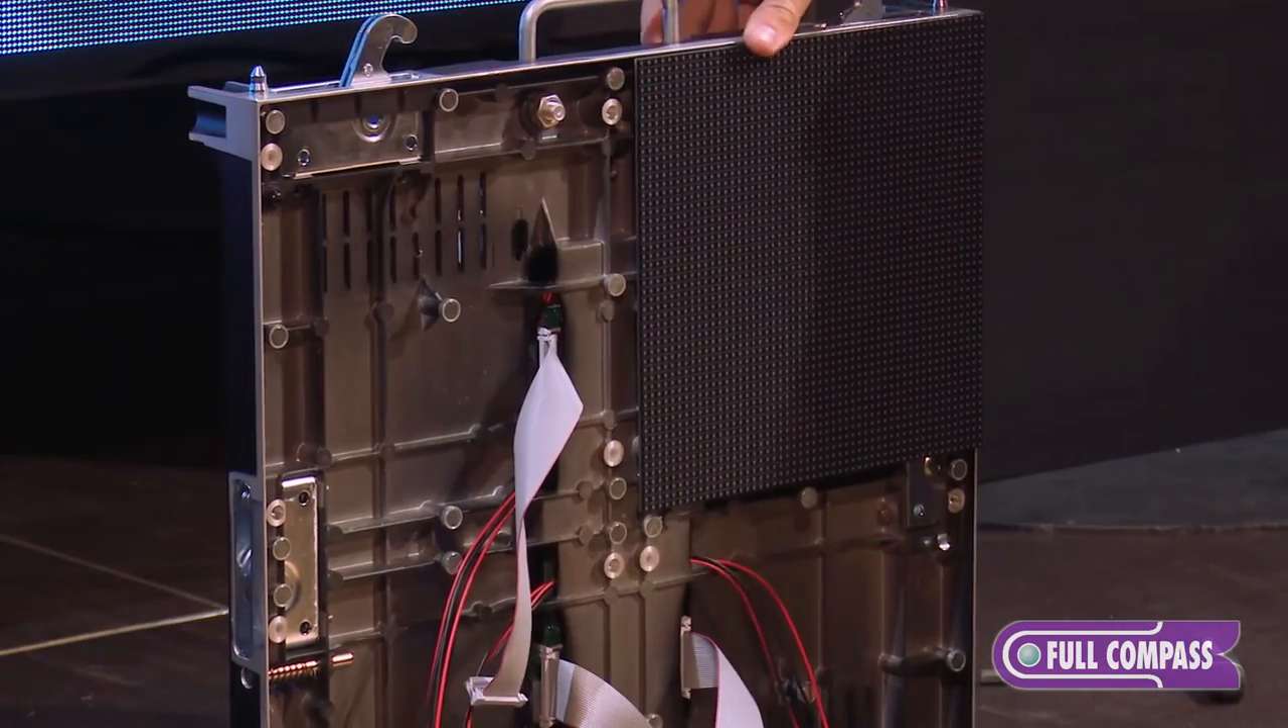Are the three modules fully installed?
No.